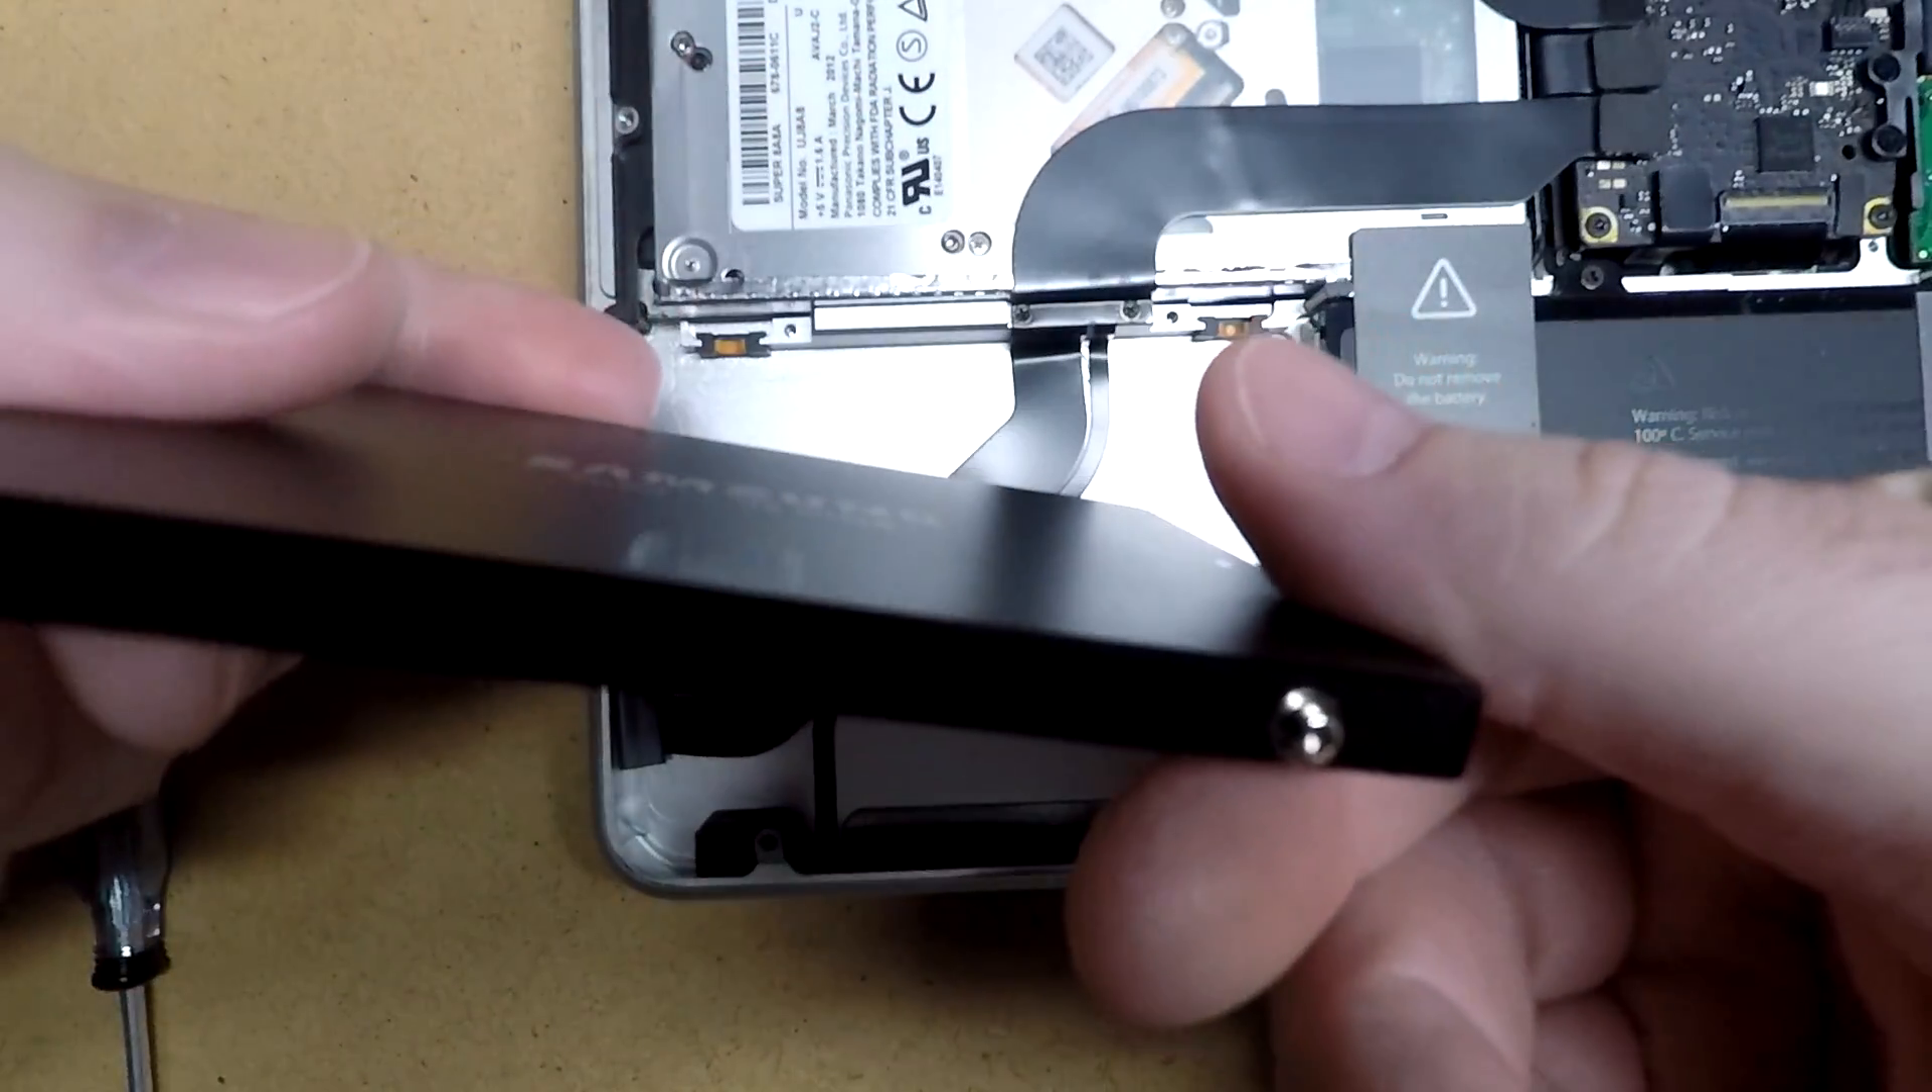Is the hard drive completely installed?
No.